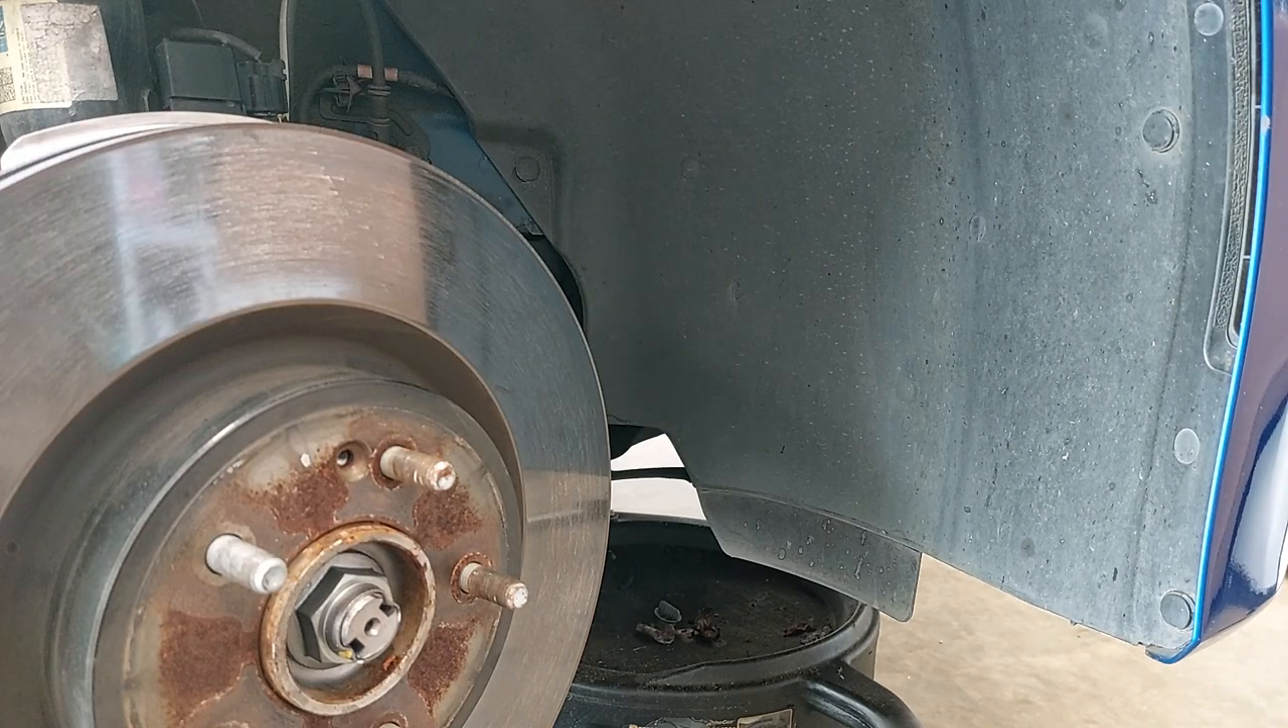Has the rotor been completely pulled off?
No.